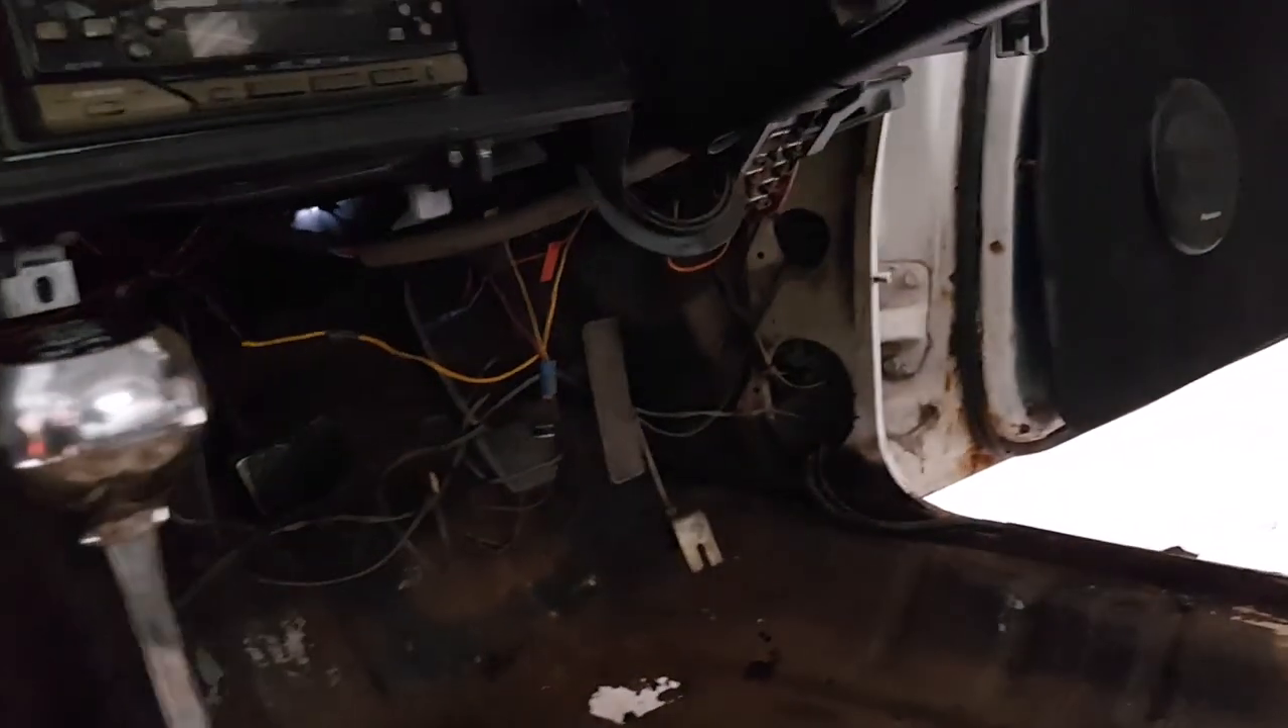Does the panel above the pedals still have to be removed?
No.